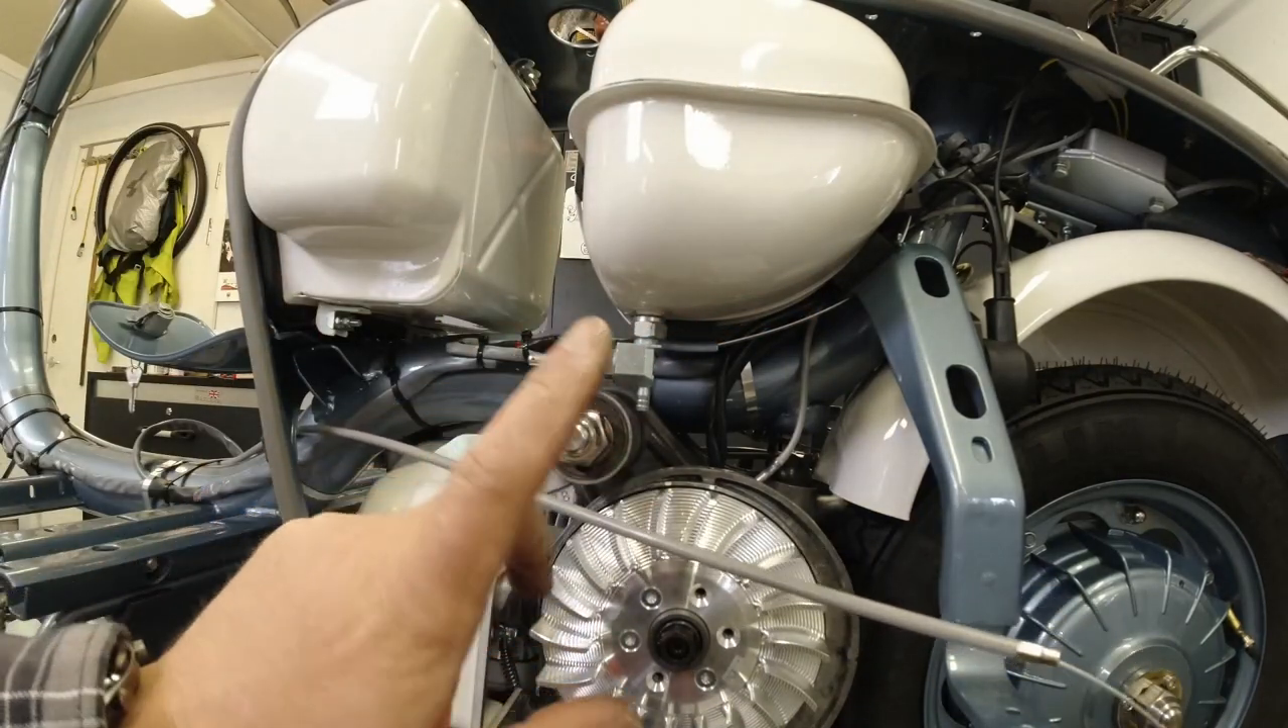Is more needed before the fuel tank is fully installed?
No.